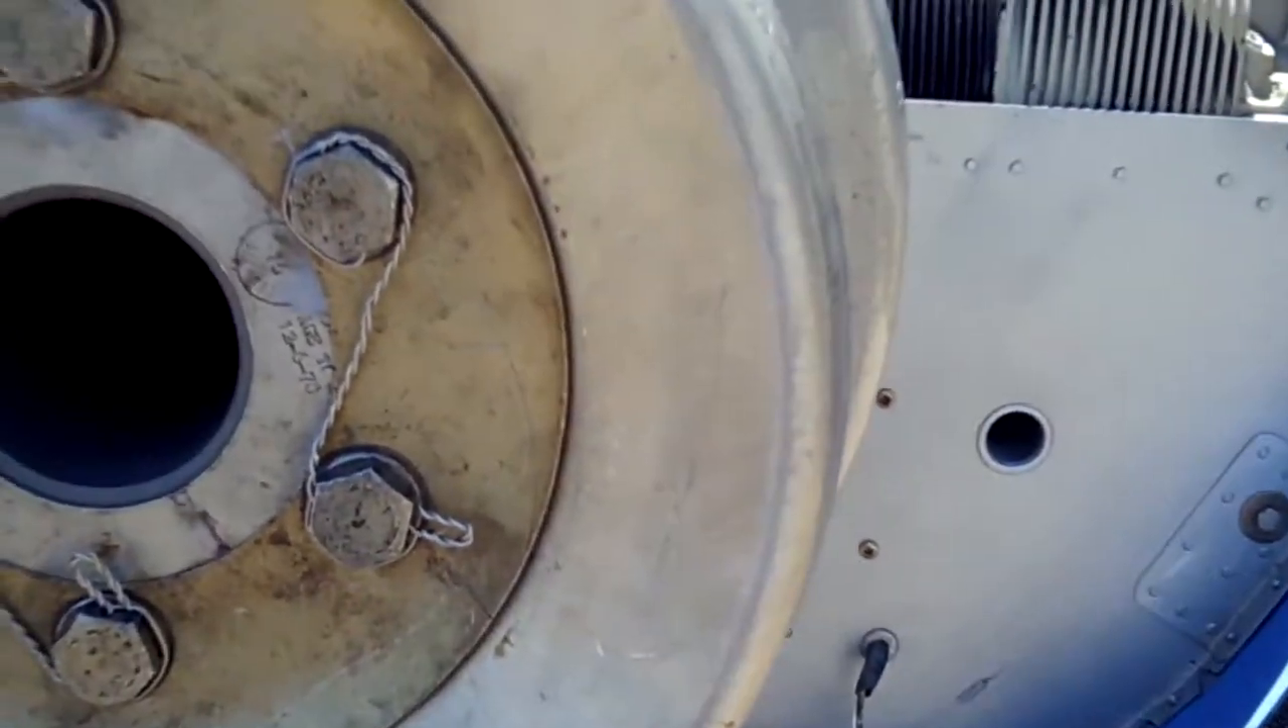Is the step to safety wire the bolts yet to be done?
No.